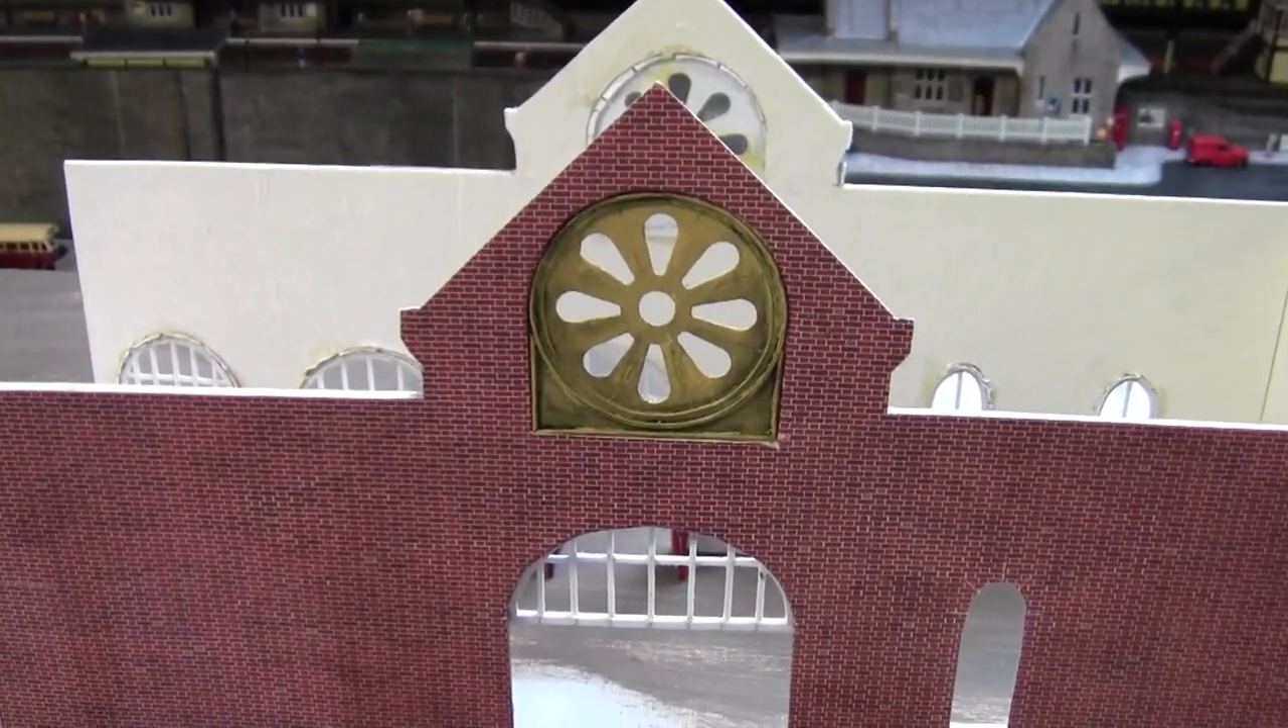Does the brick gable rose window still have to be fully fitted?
No.